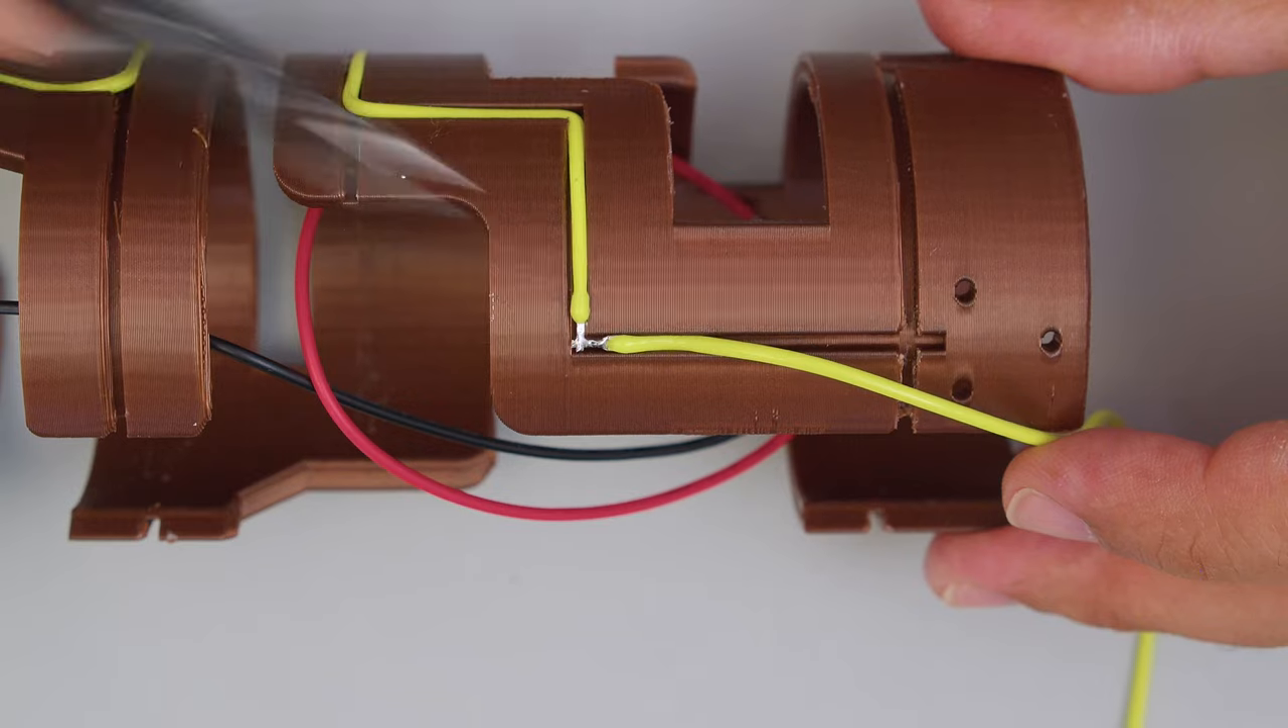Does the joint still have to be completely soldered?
No.